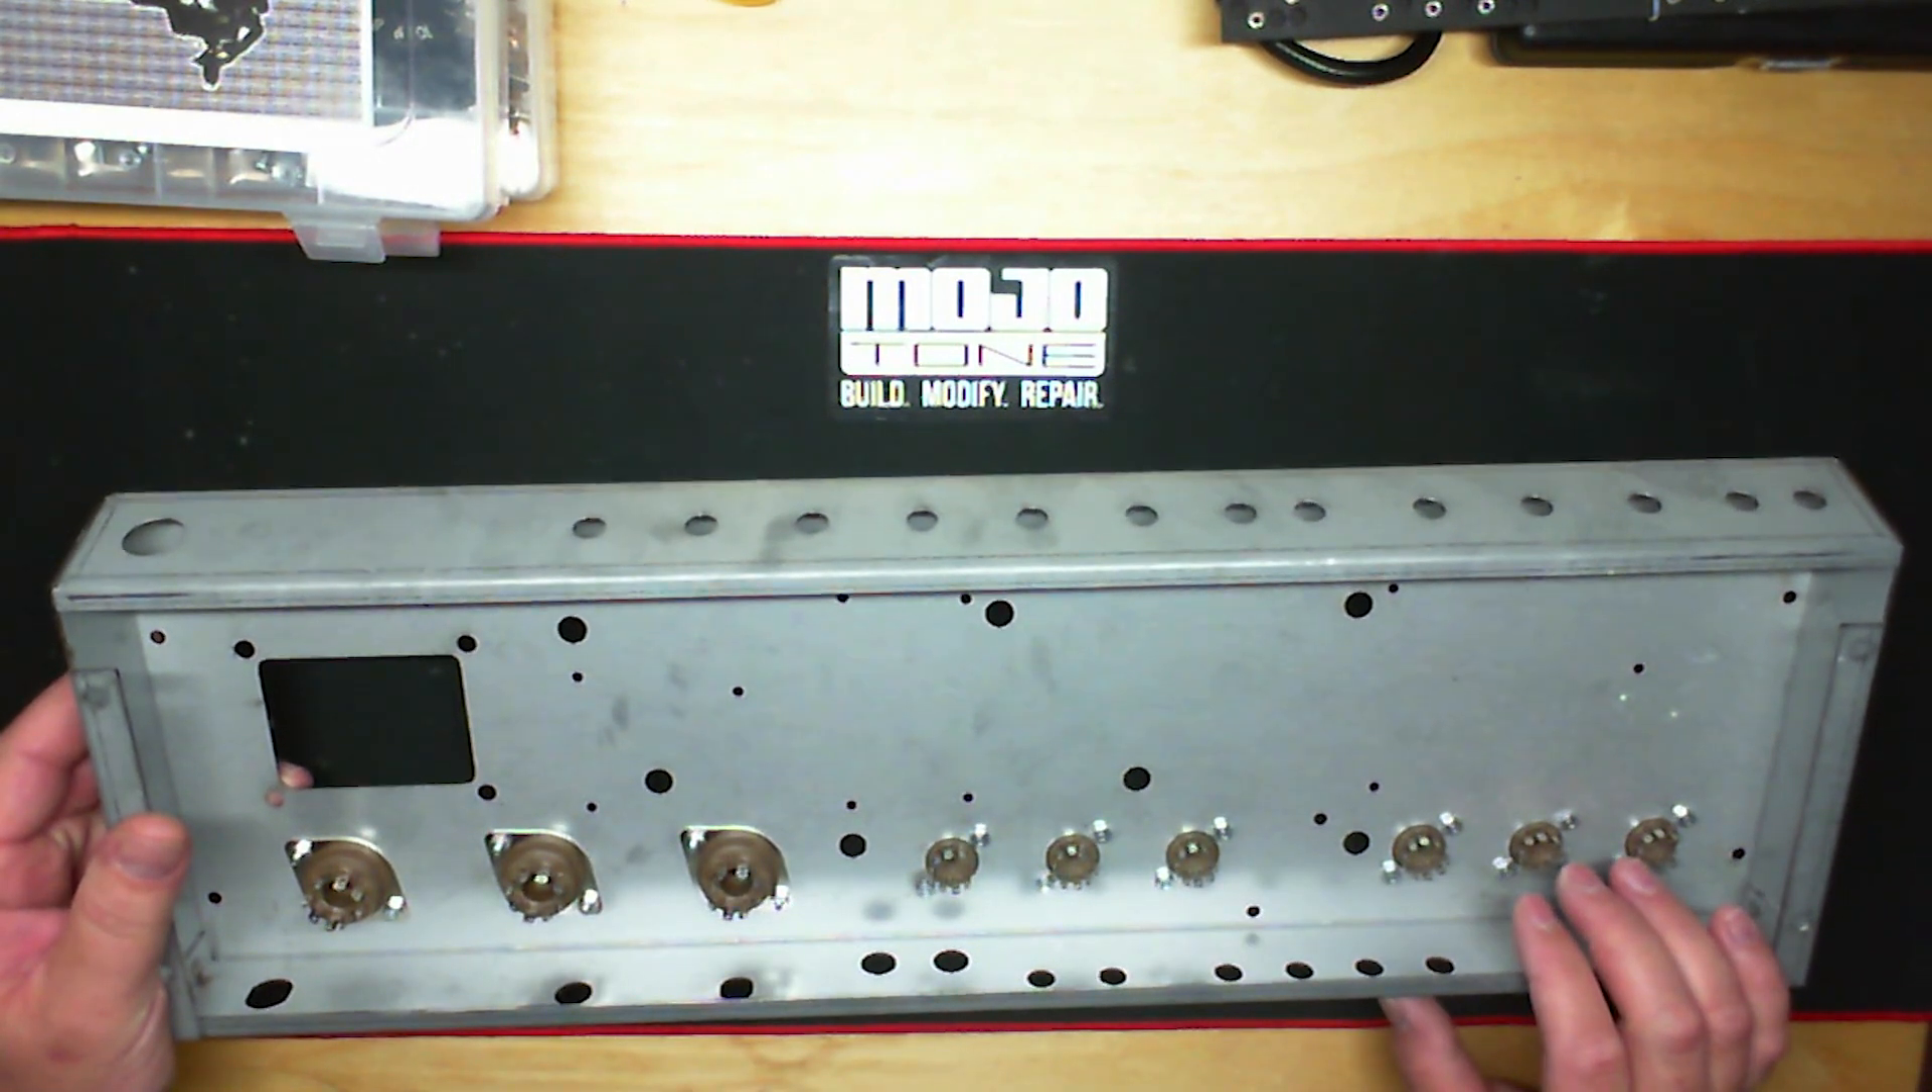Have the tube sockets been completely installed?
Yes.